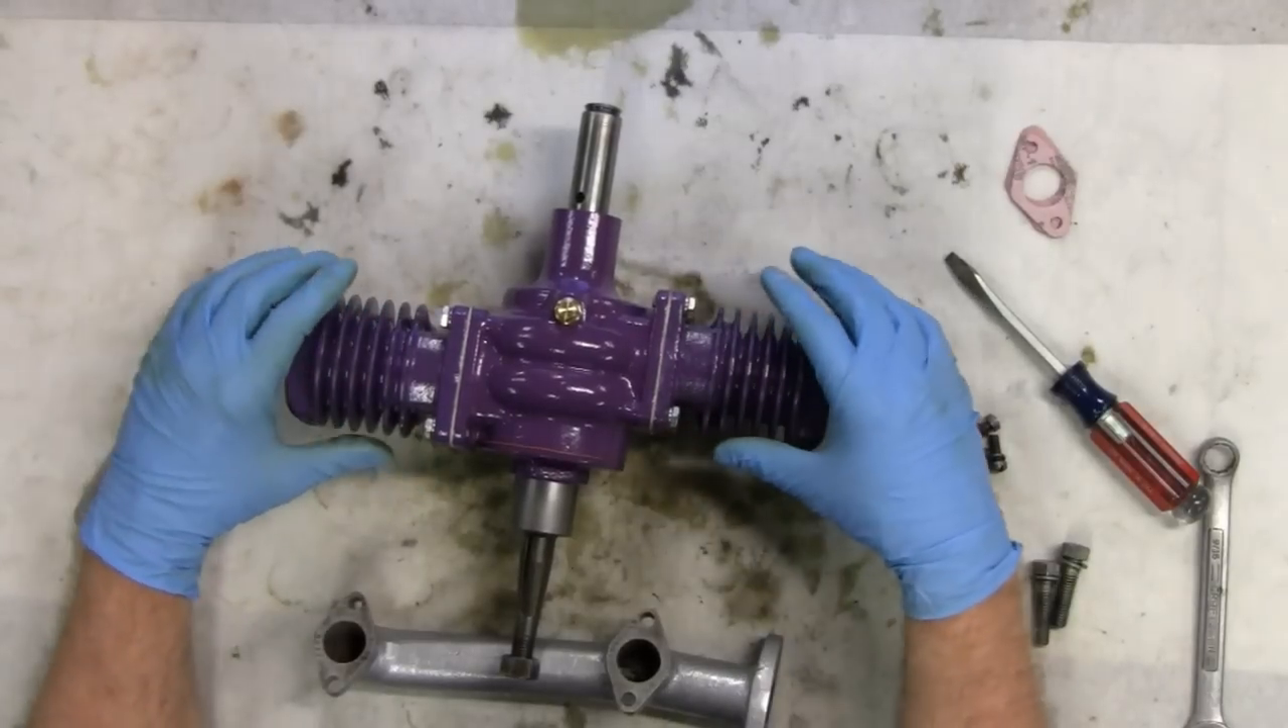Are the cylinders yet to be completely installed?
No.